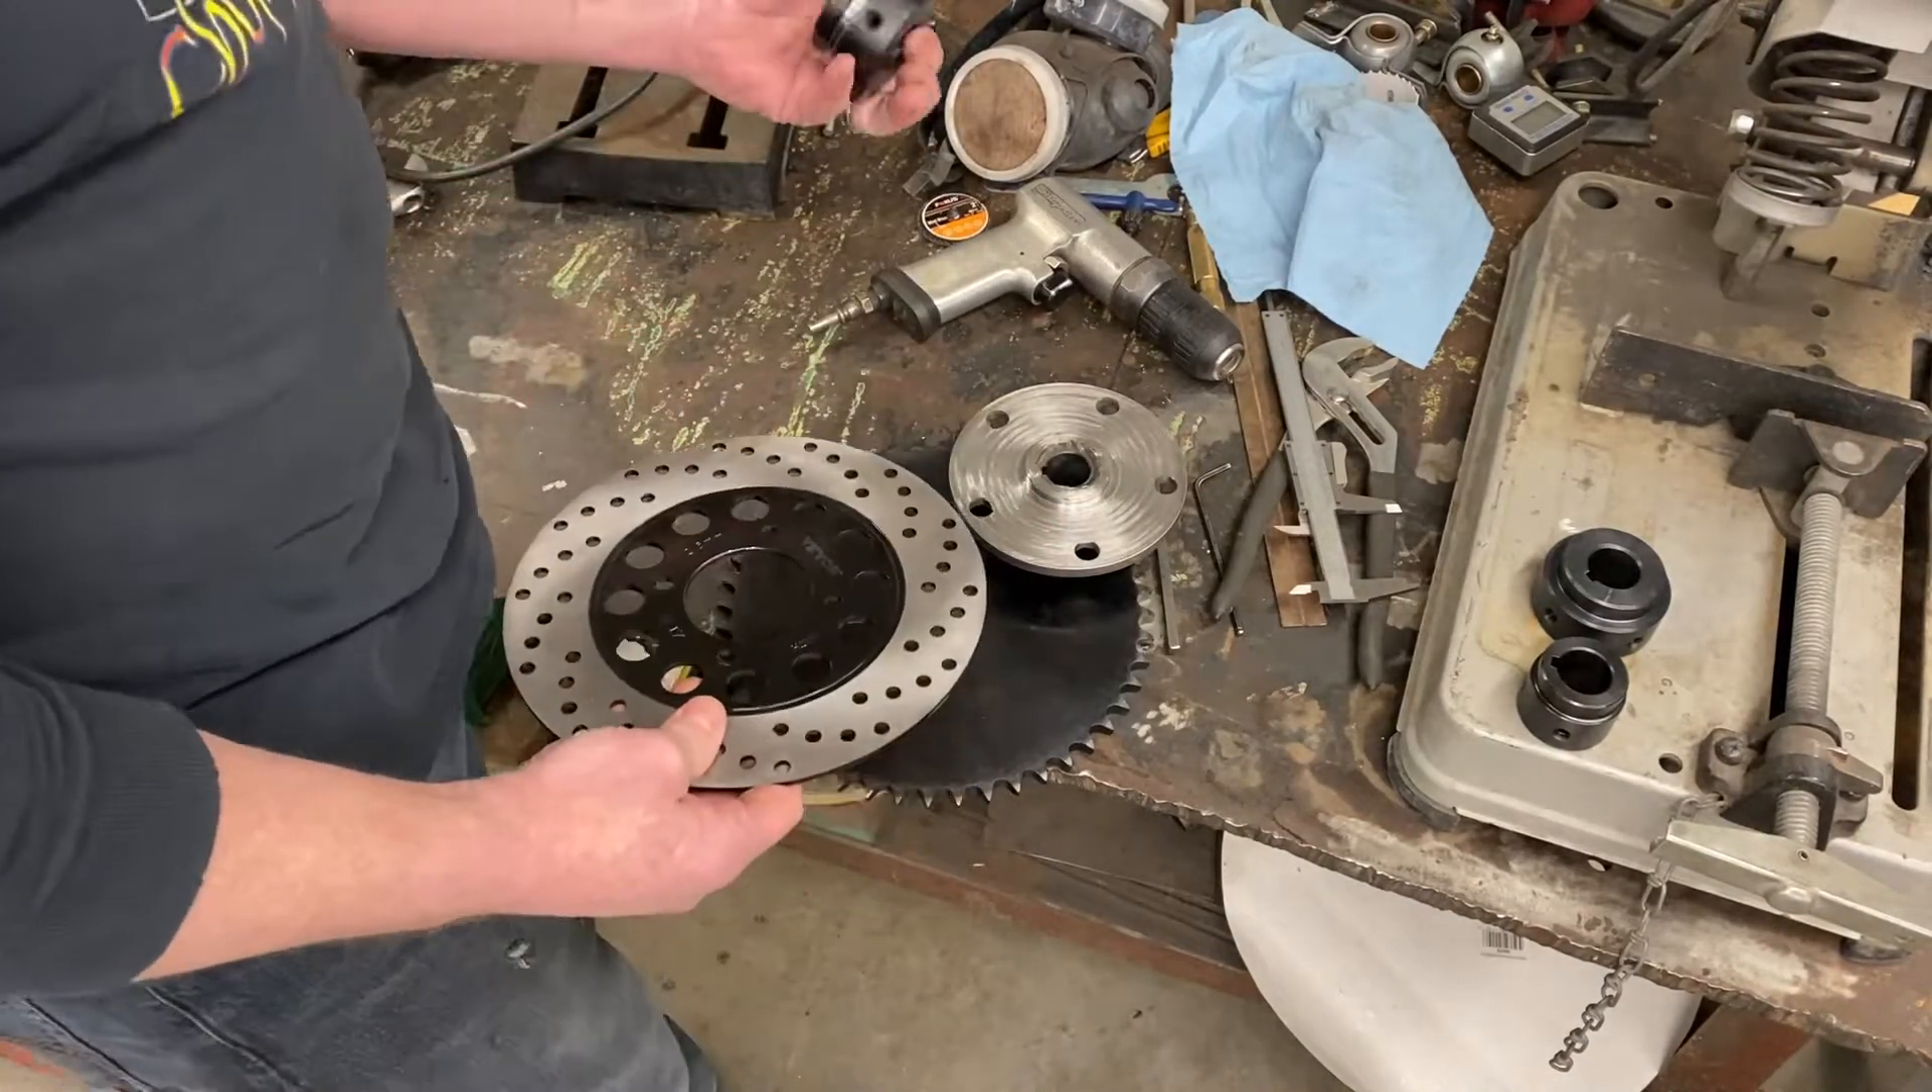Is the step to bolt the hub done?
No.